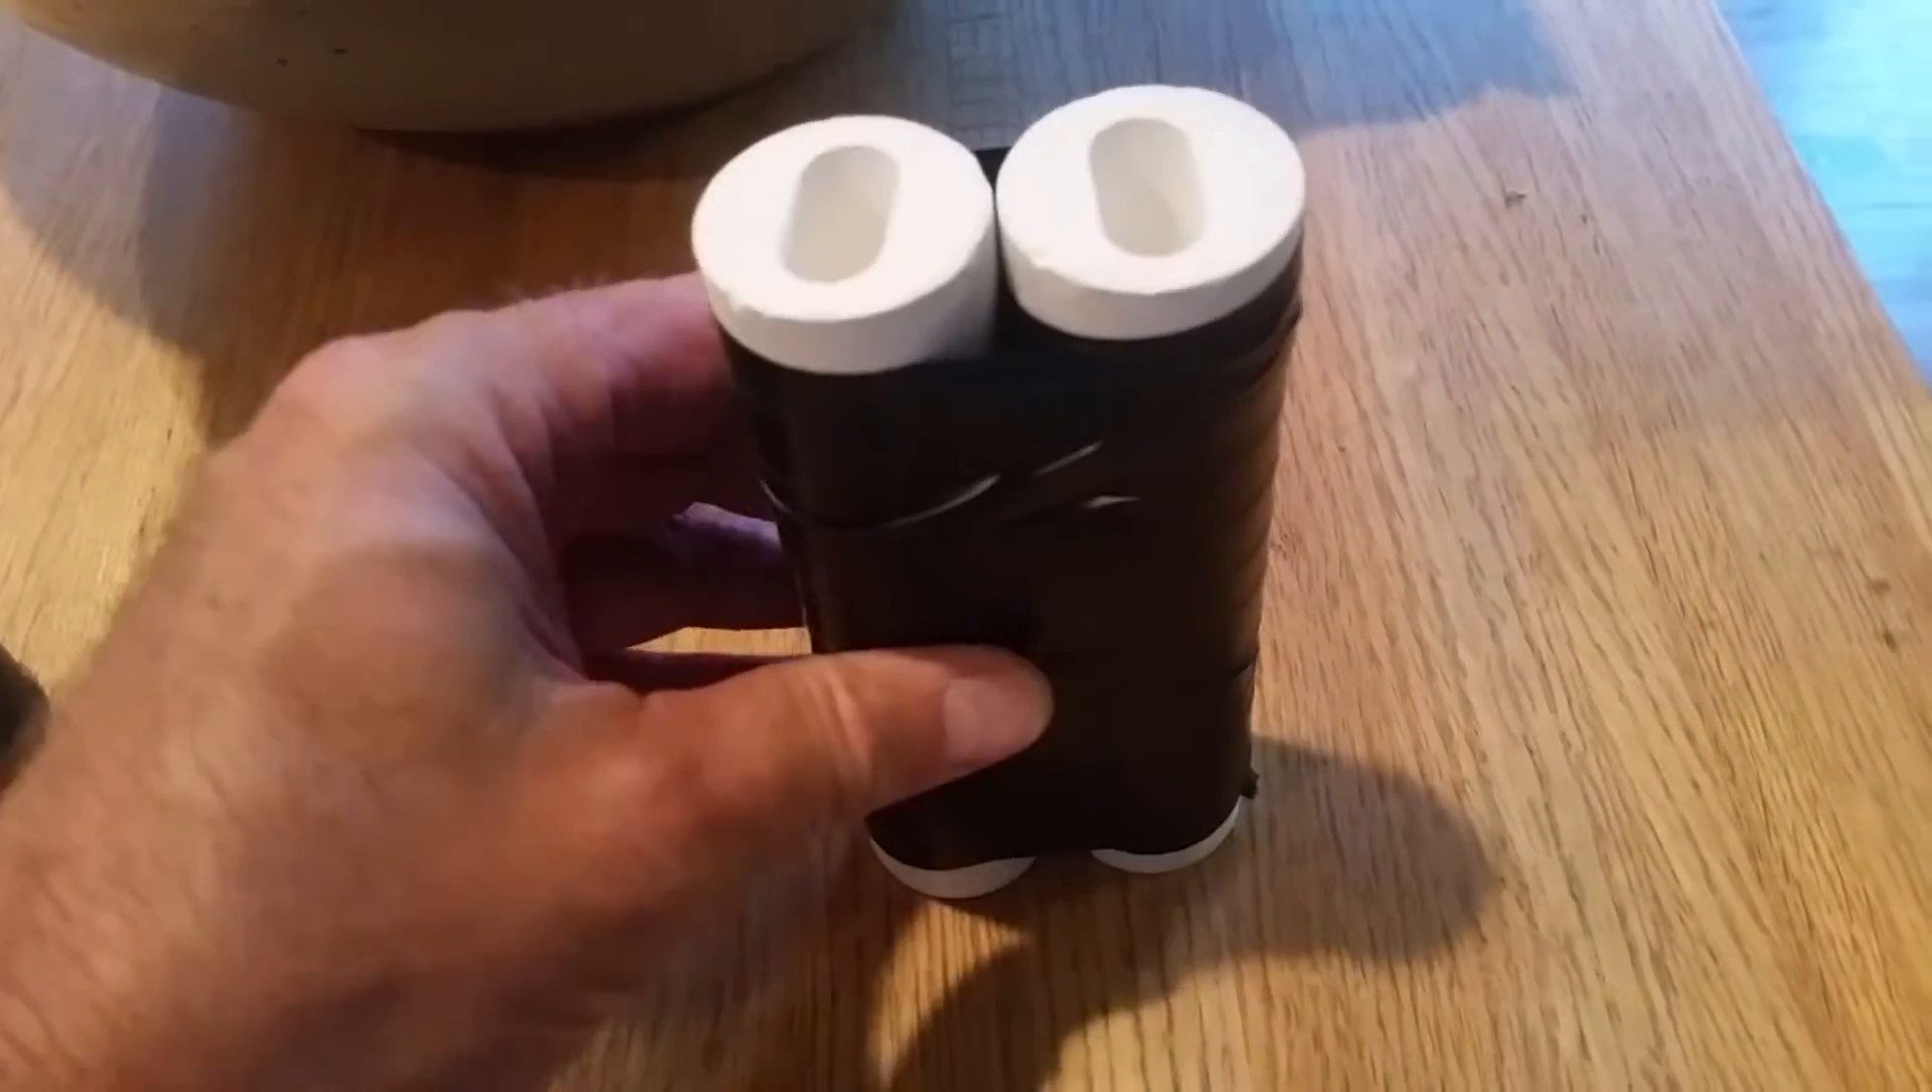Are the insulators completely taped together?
Yes.